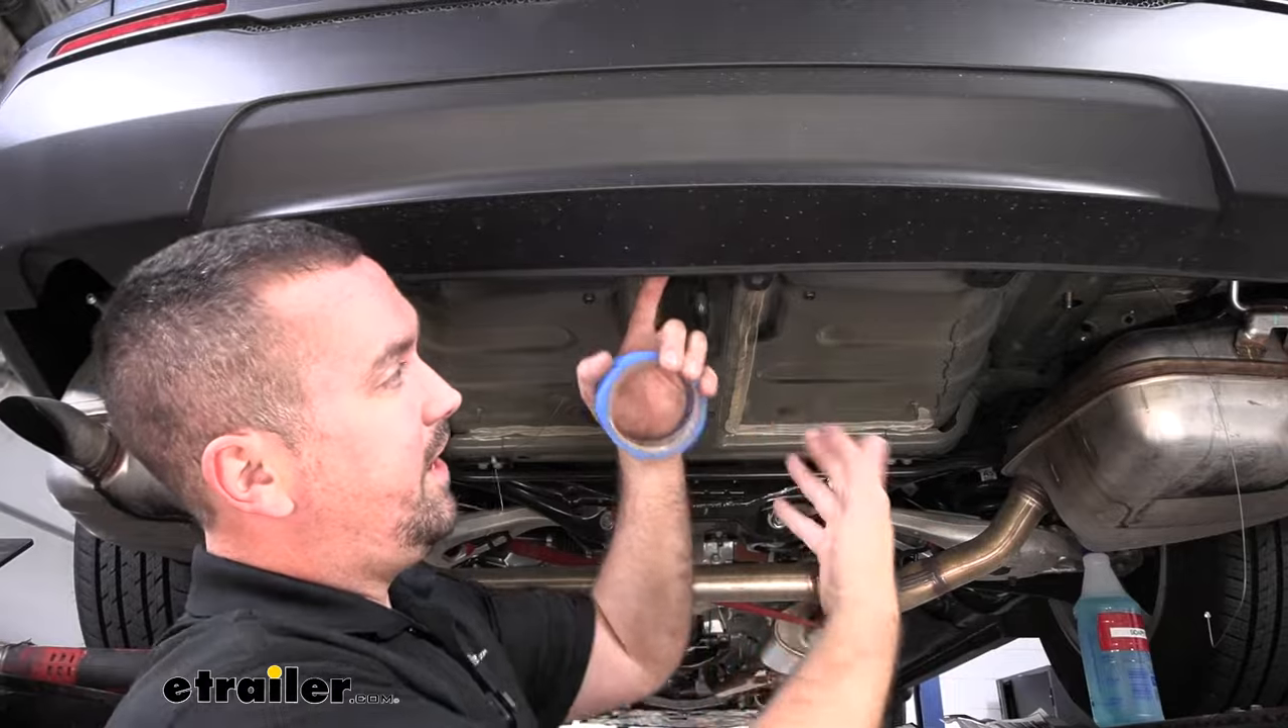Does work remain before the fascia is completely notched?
Yes.